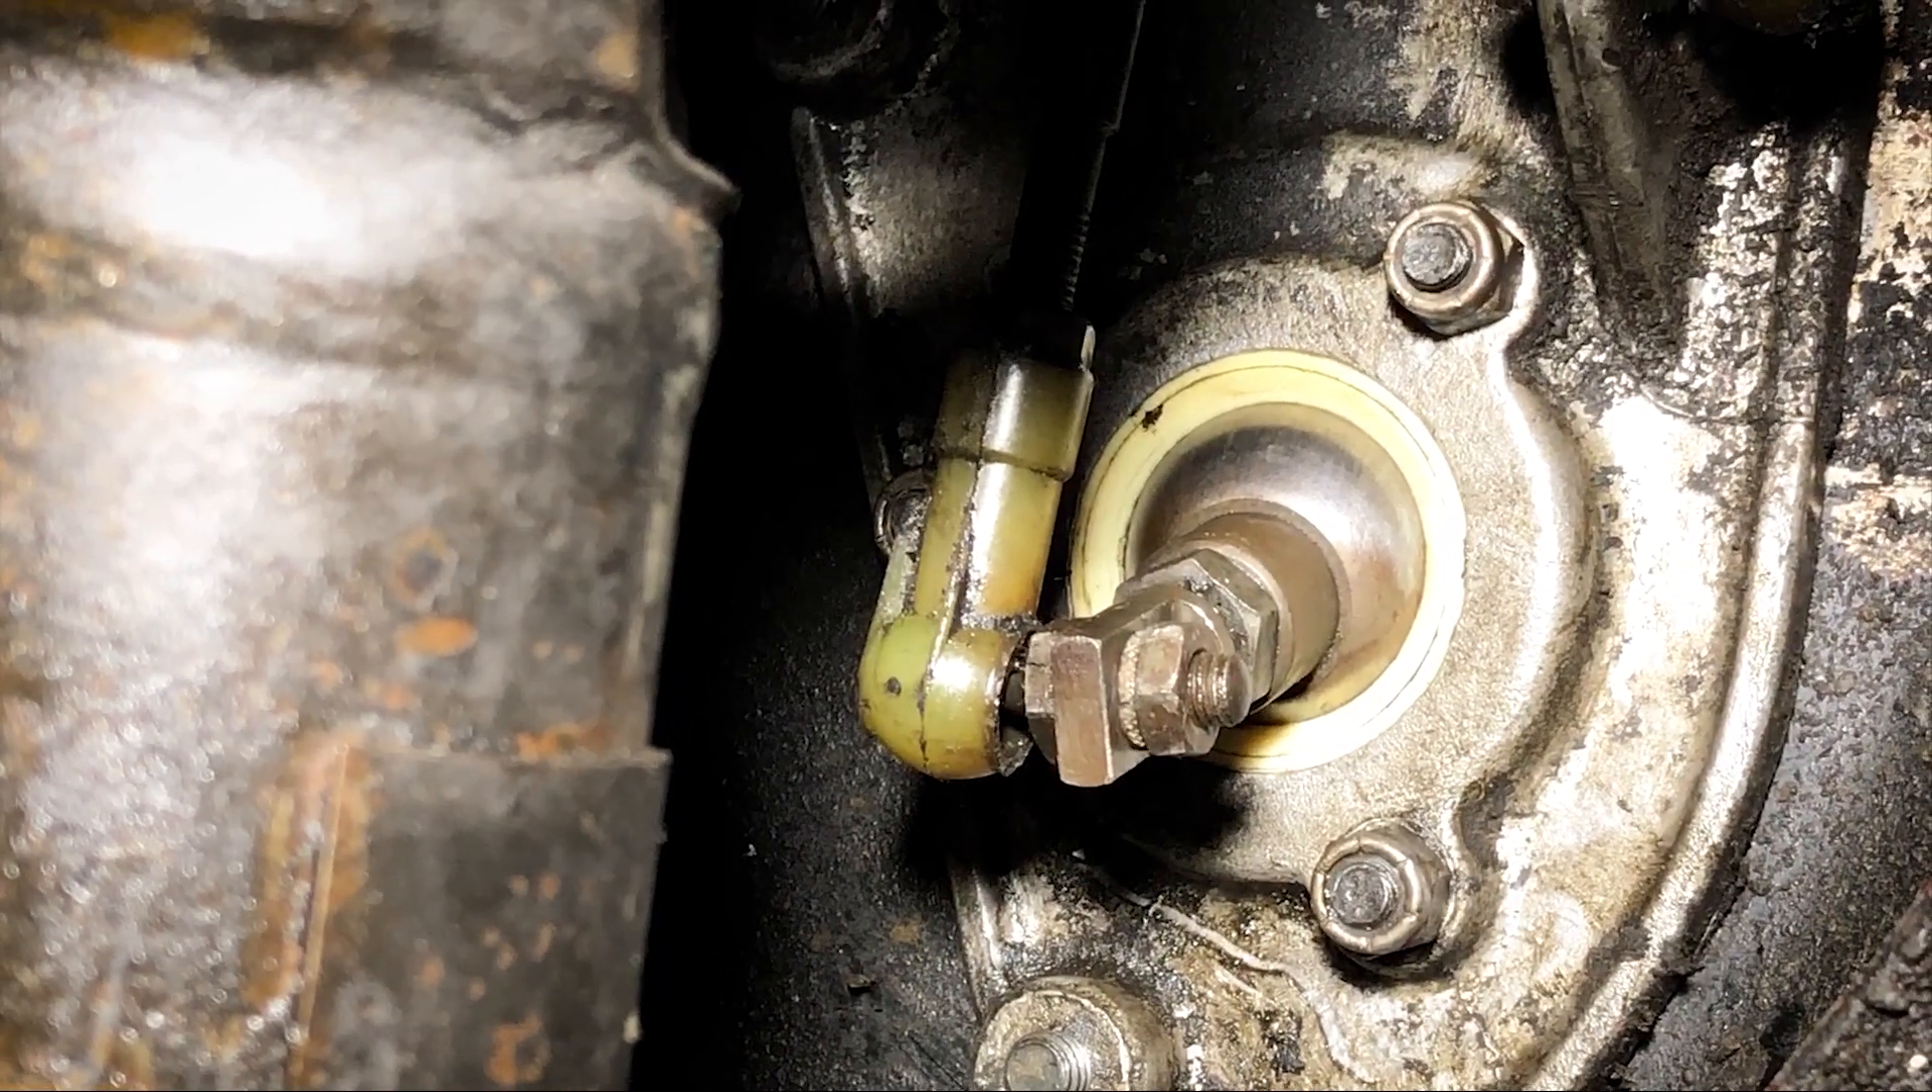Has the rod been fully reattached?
Yes.